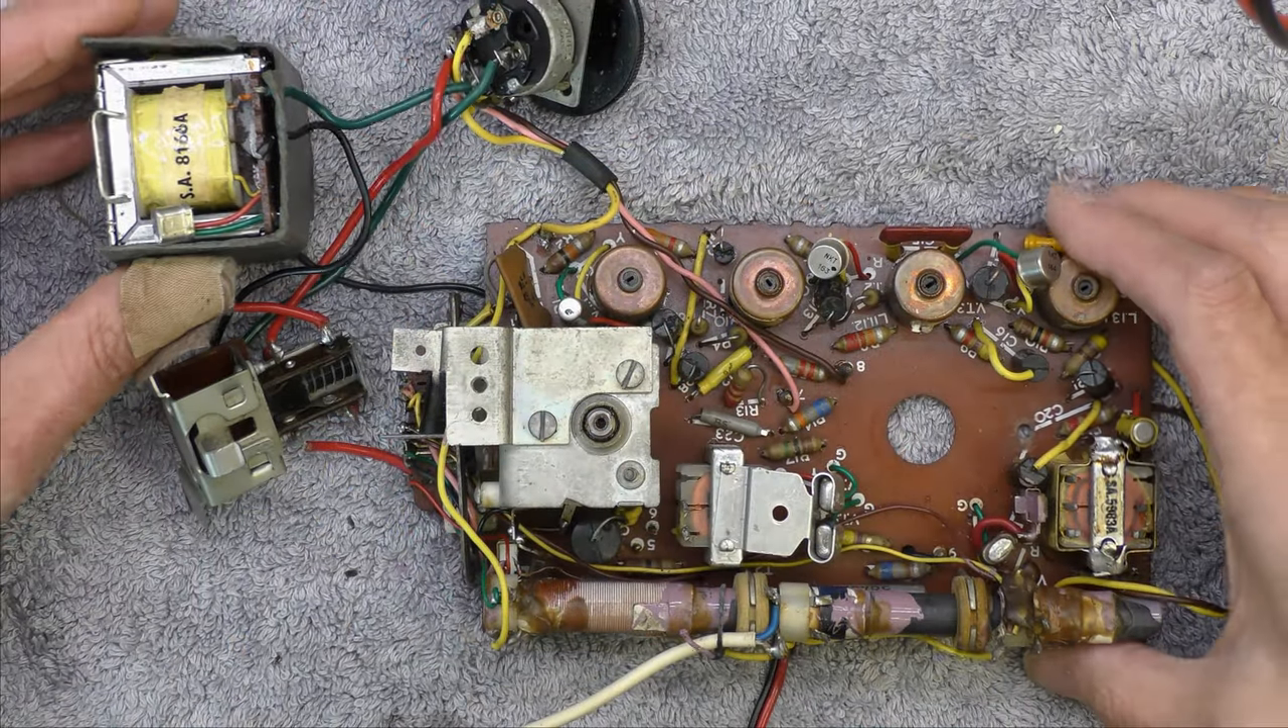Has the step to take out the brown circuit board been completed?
Yes.